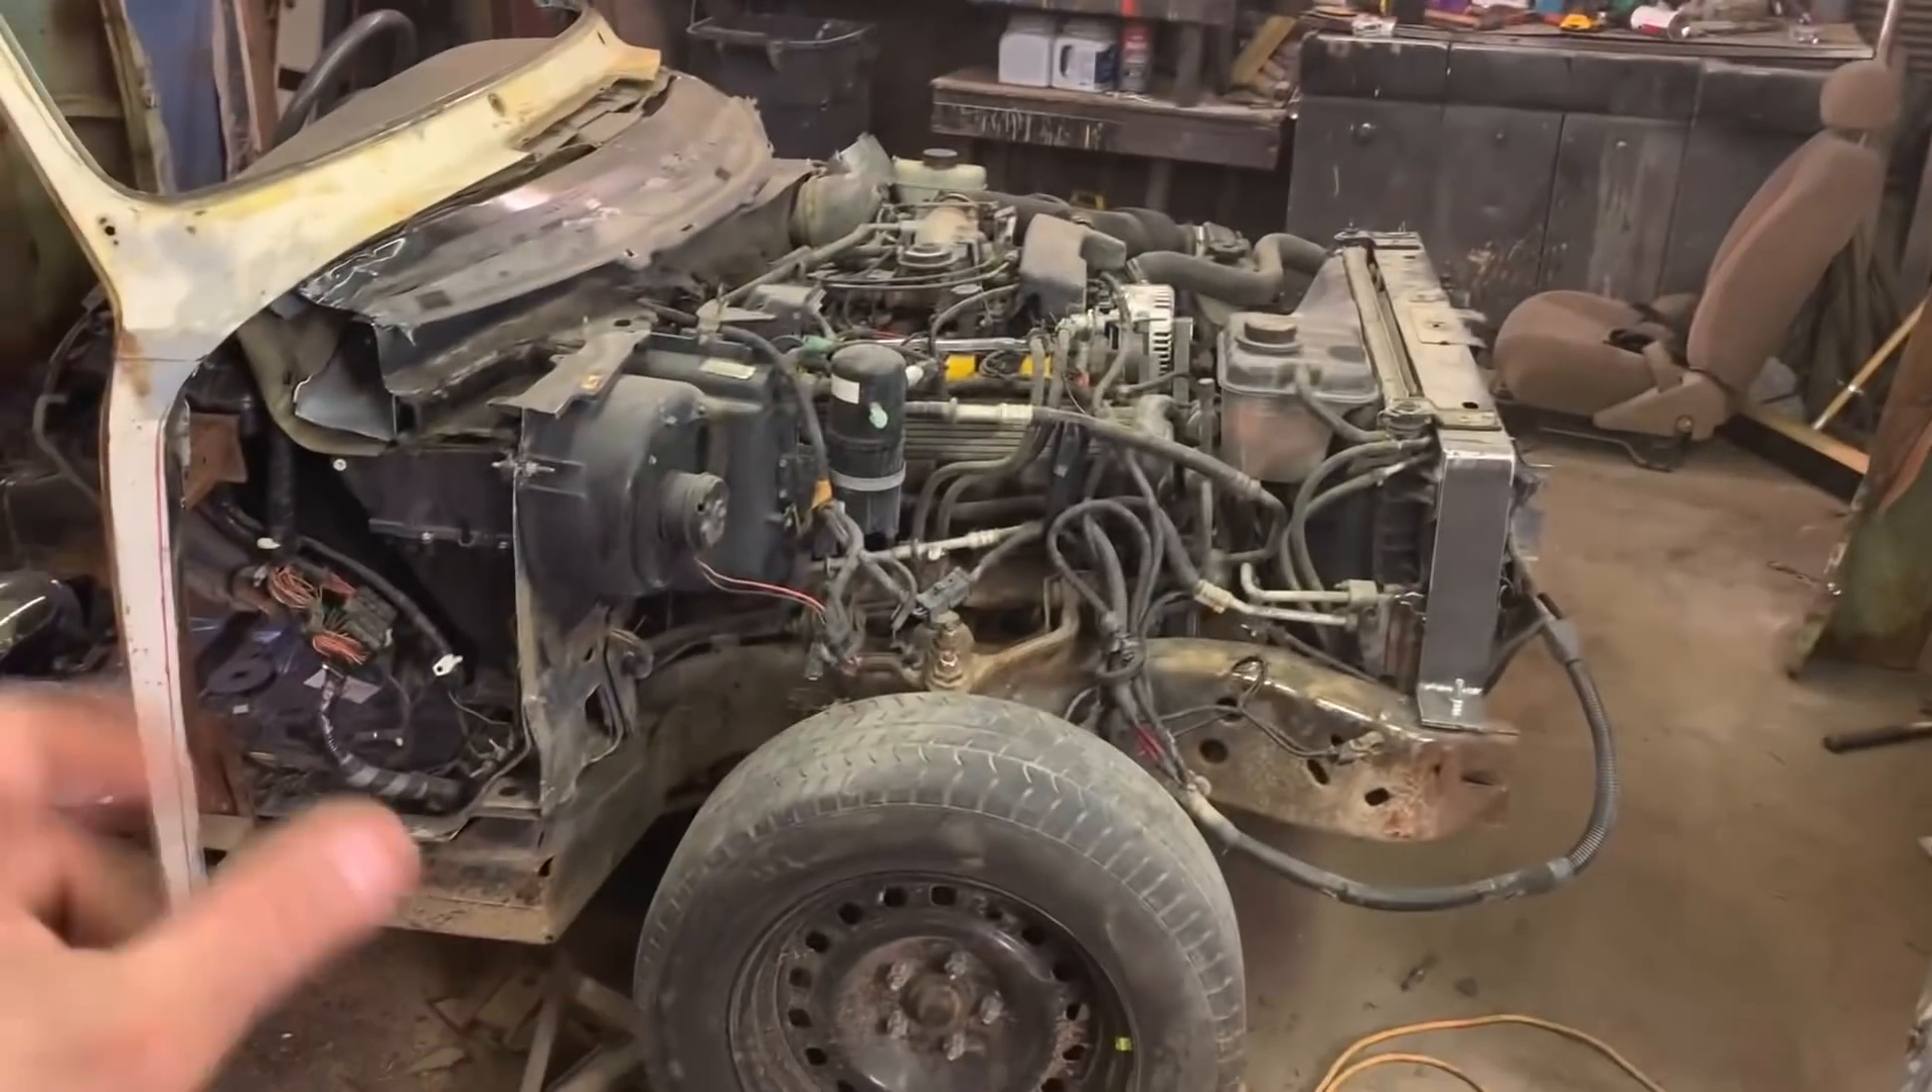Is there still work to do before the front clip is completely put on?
Yes.